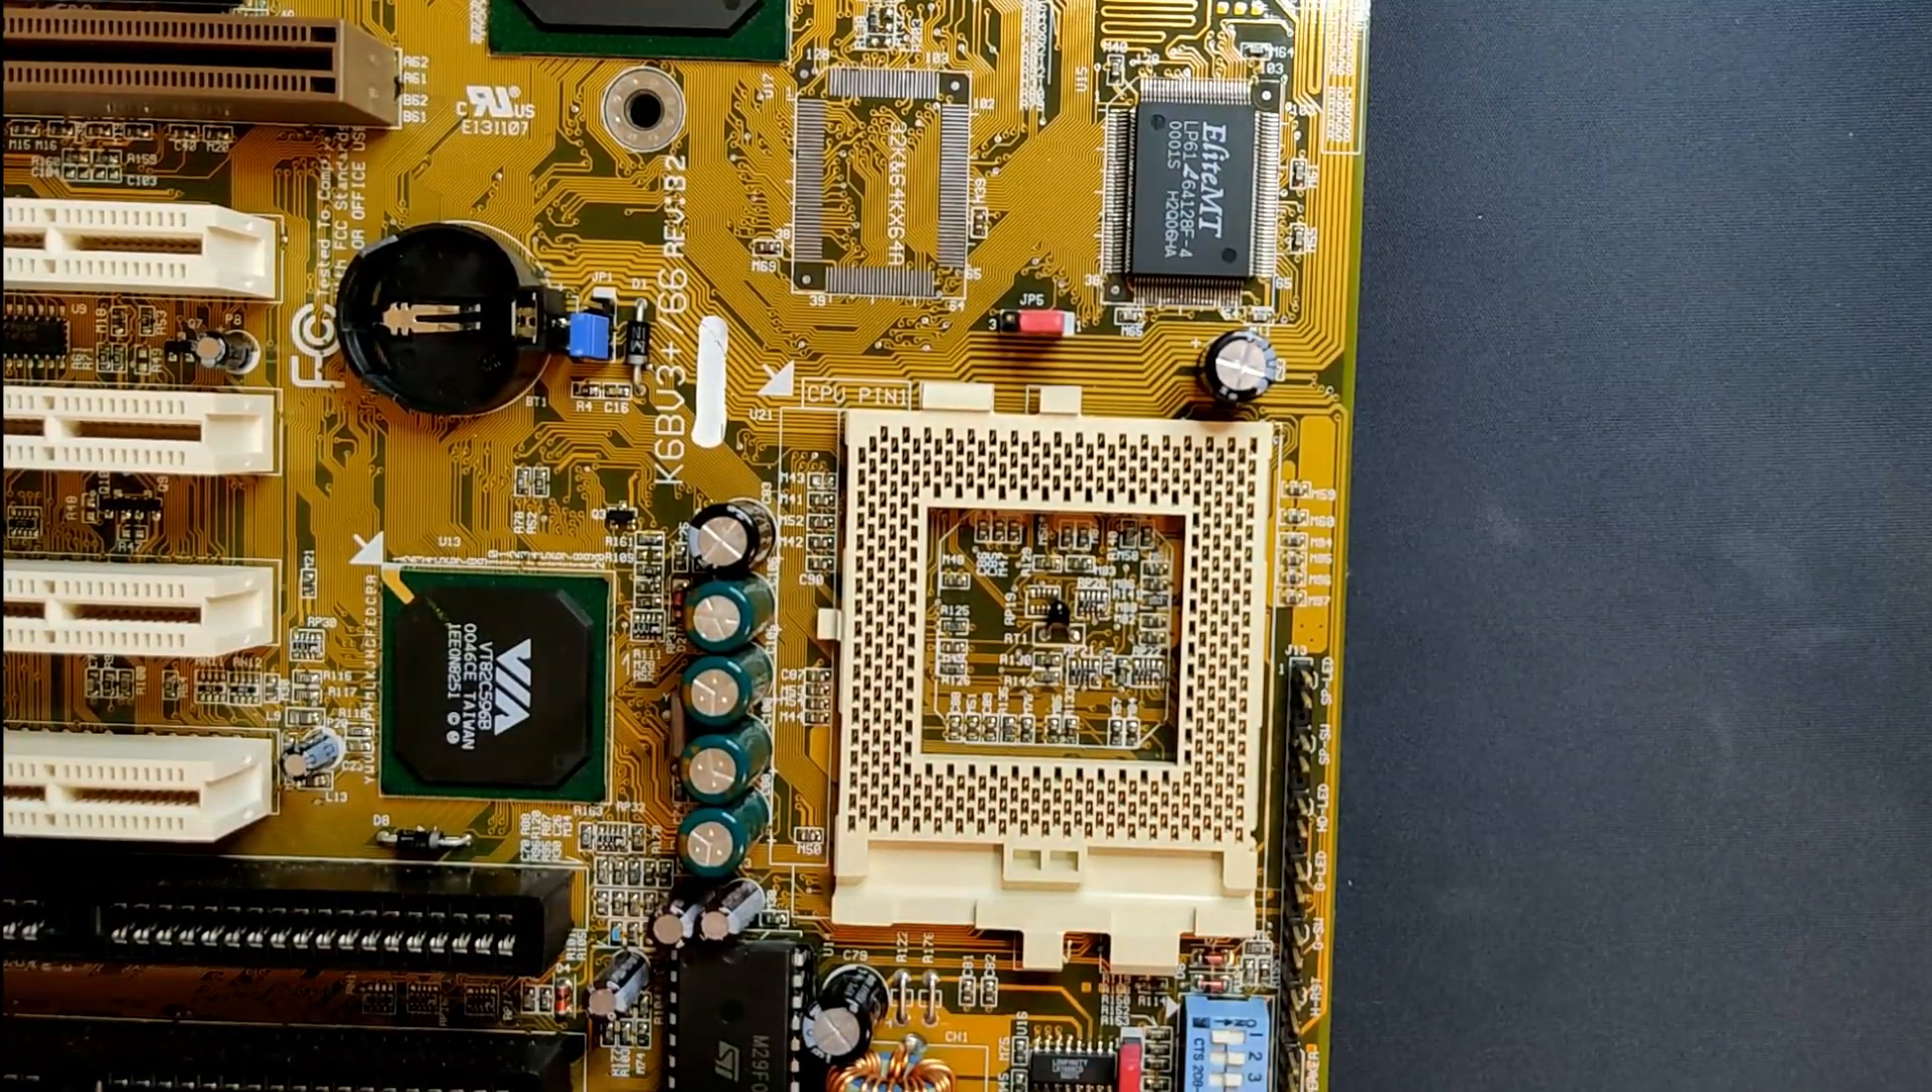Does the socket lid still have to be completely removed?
No.